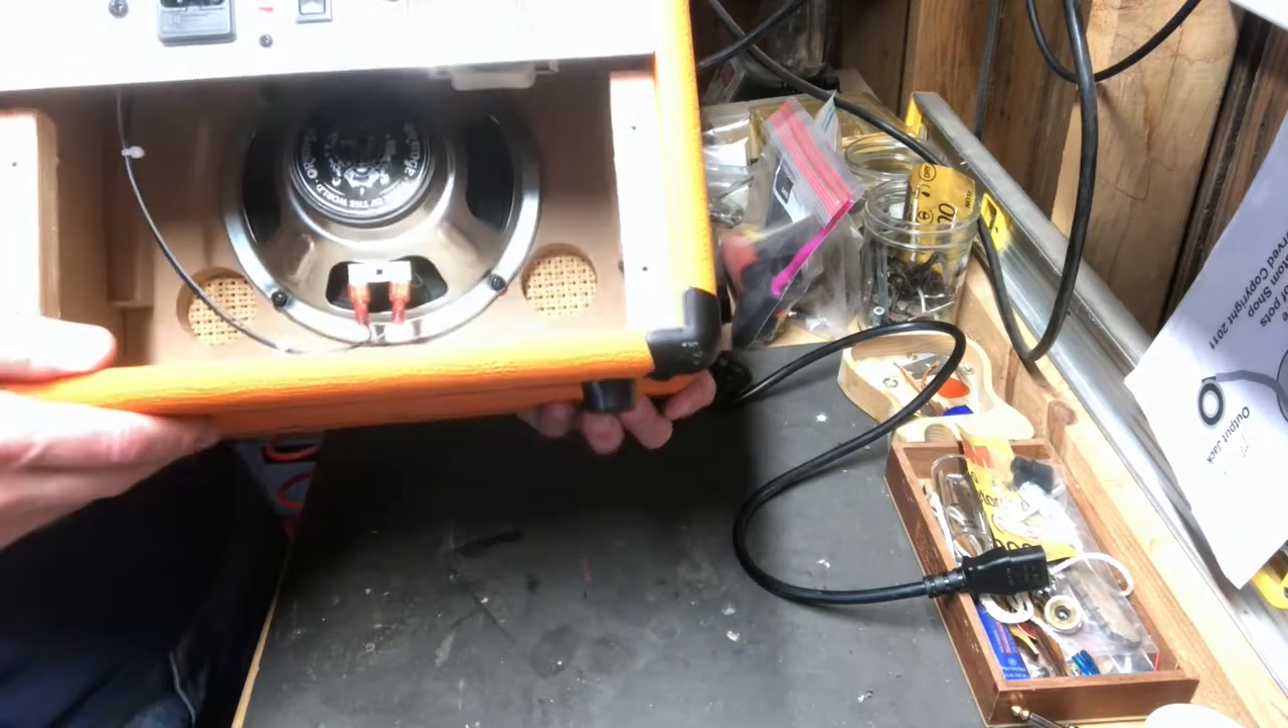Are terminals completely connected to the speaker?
Yes.